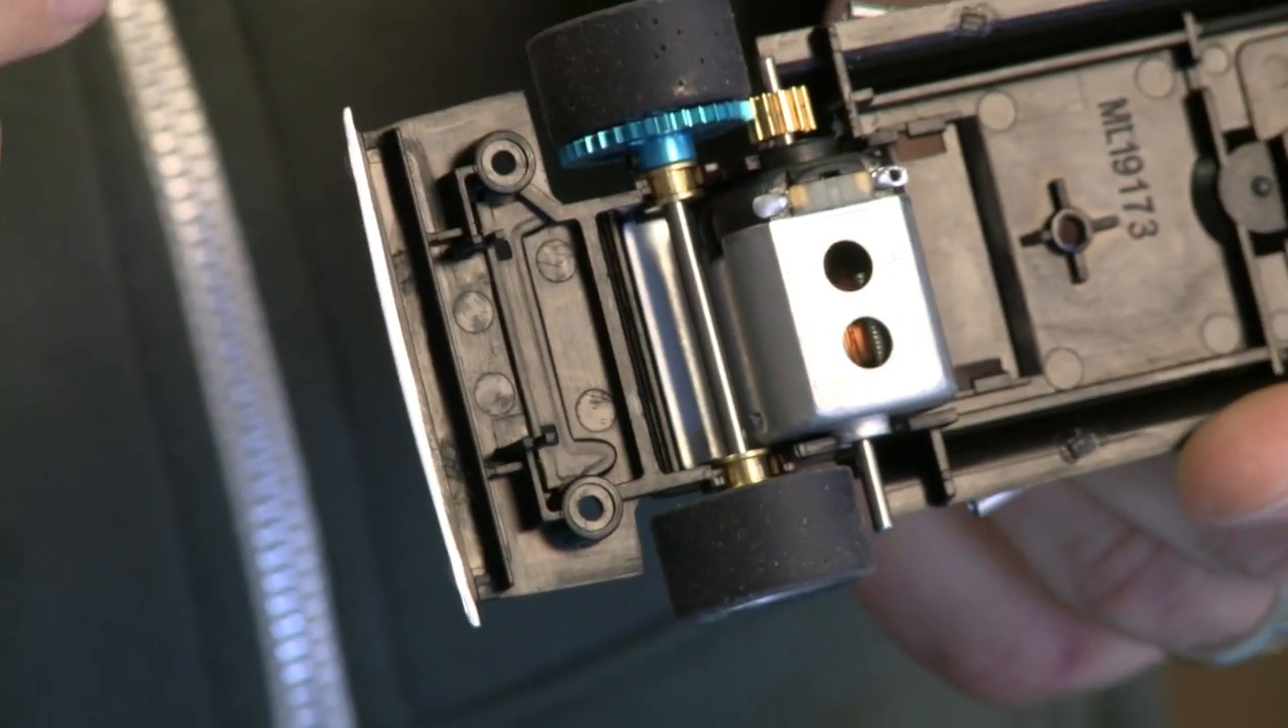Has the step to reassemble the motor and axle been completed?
Yes.